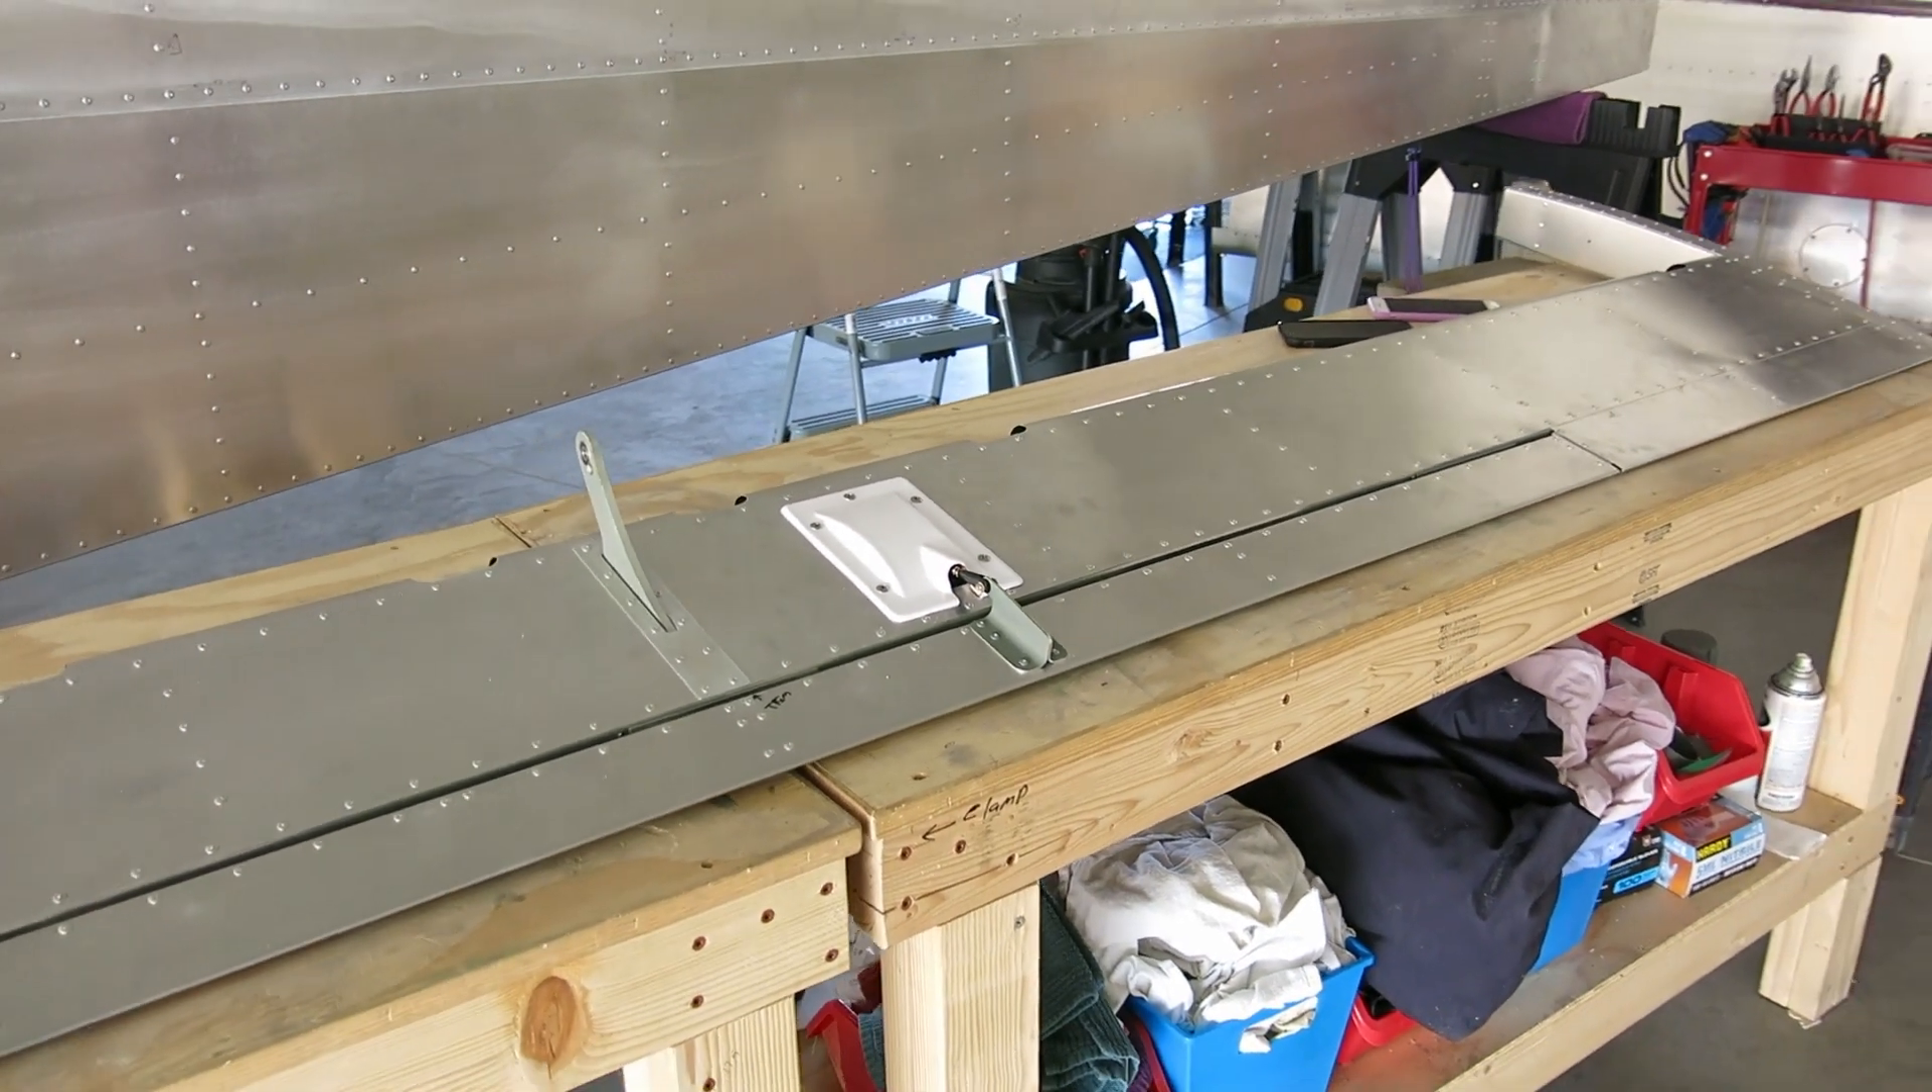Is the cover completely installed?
Yes.